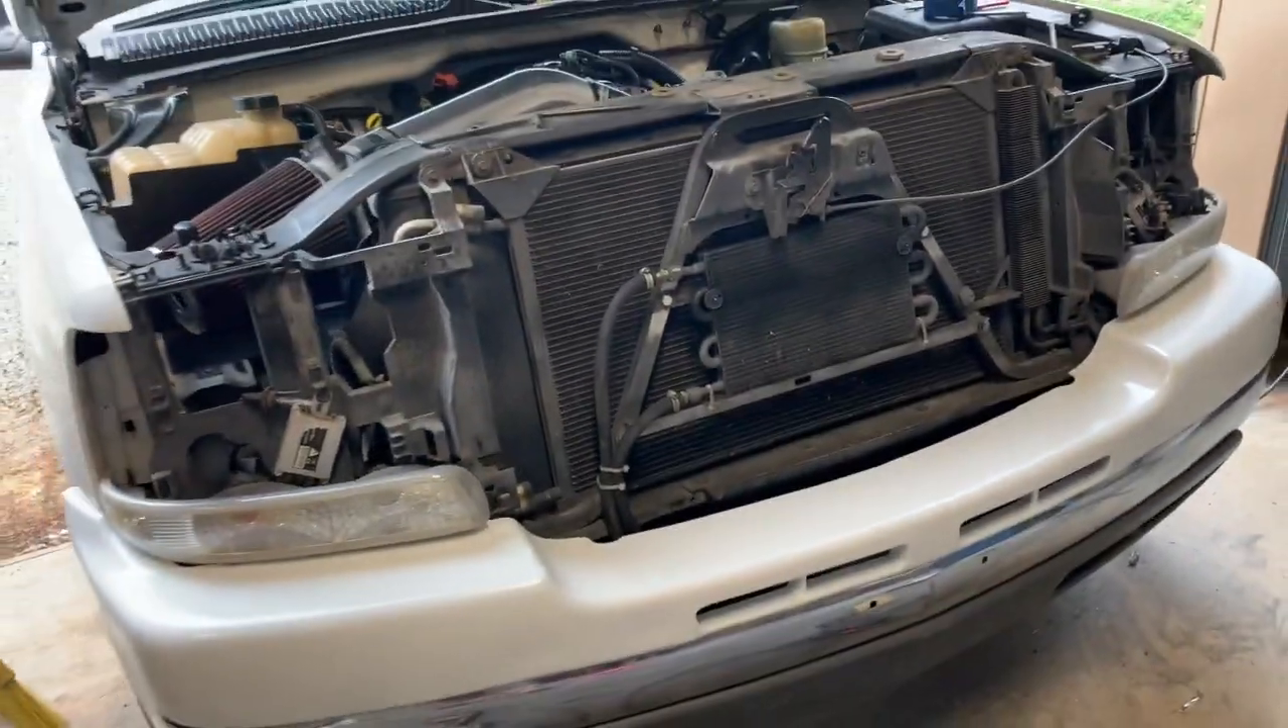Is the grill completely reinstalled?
No.